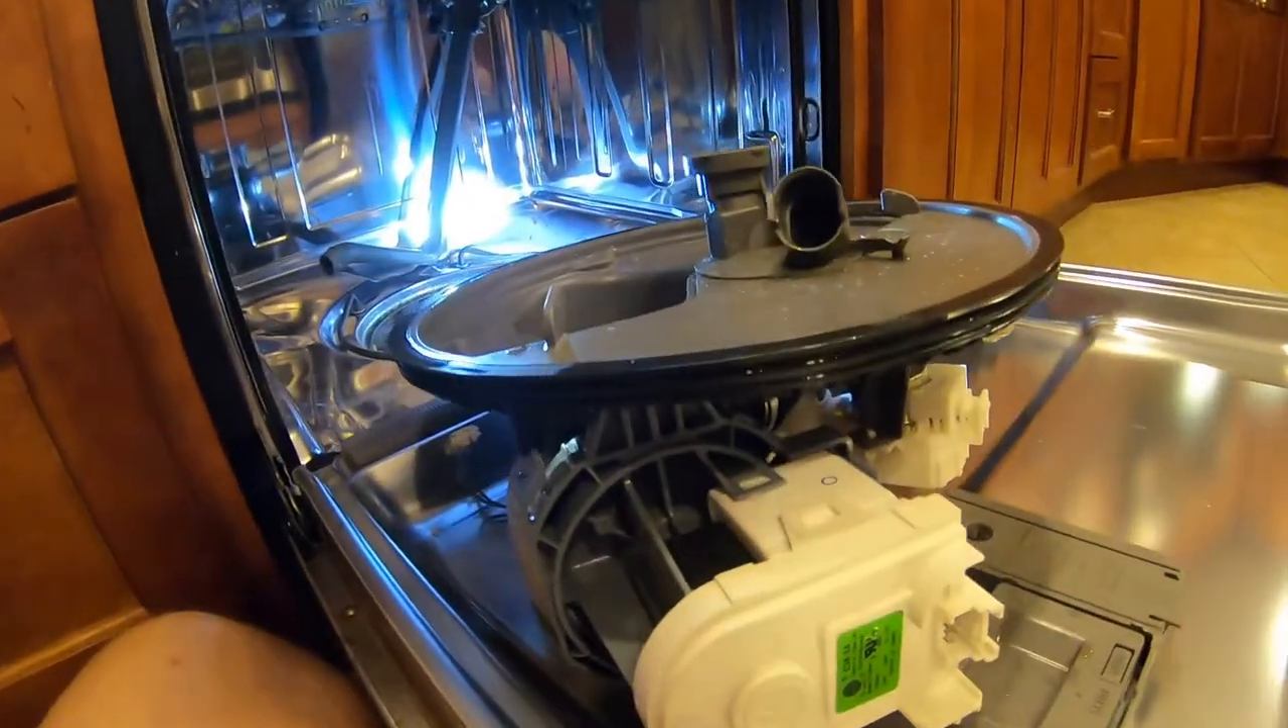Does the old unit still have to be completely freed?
No.